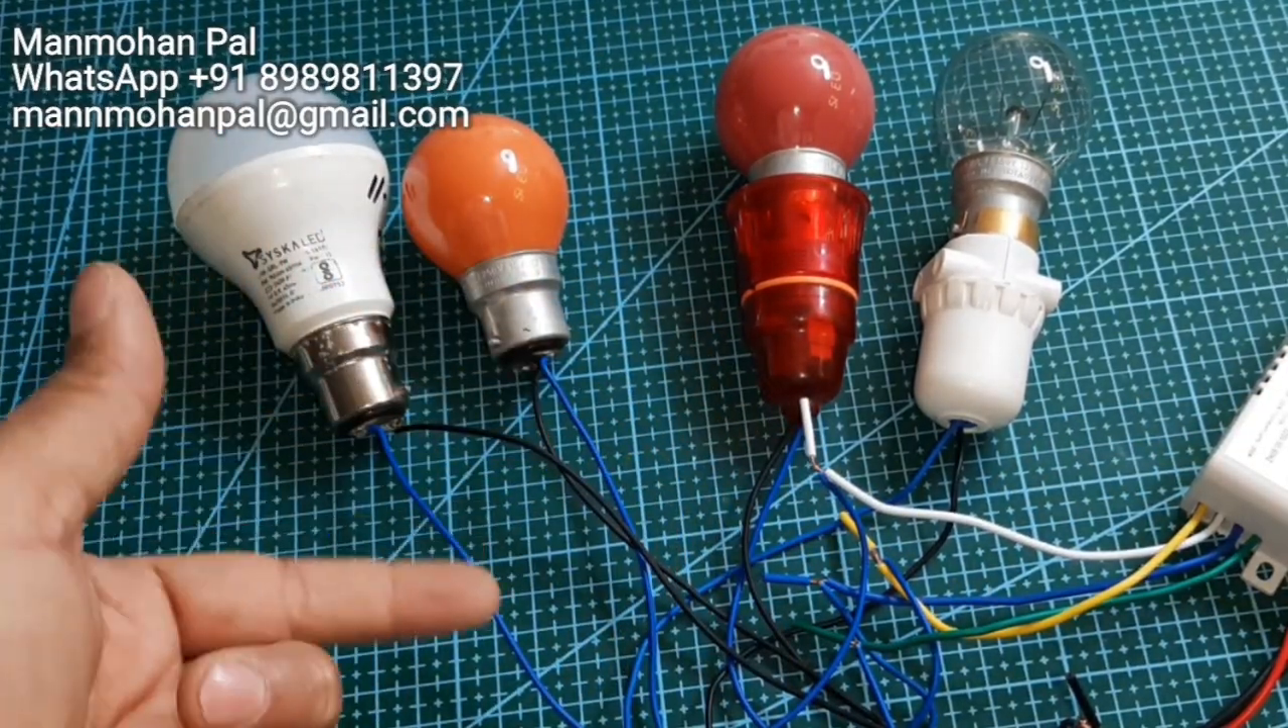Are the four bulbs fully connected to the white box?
Yes.